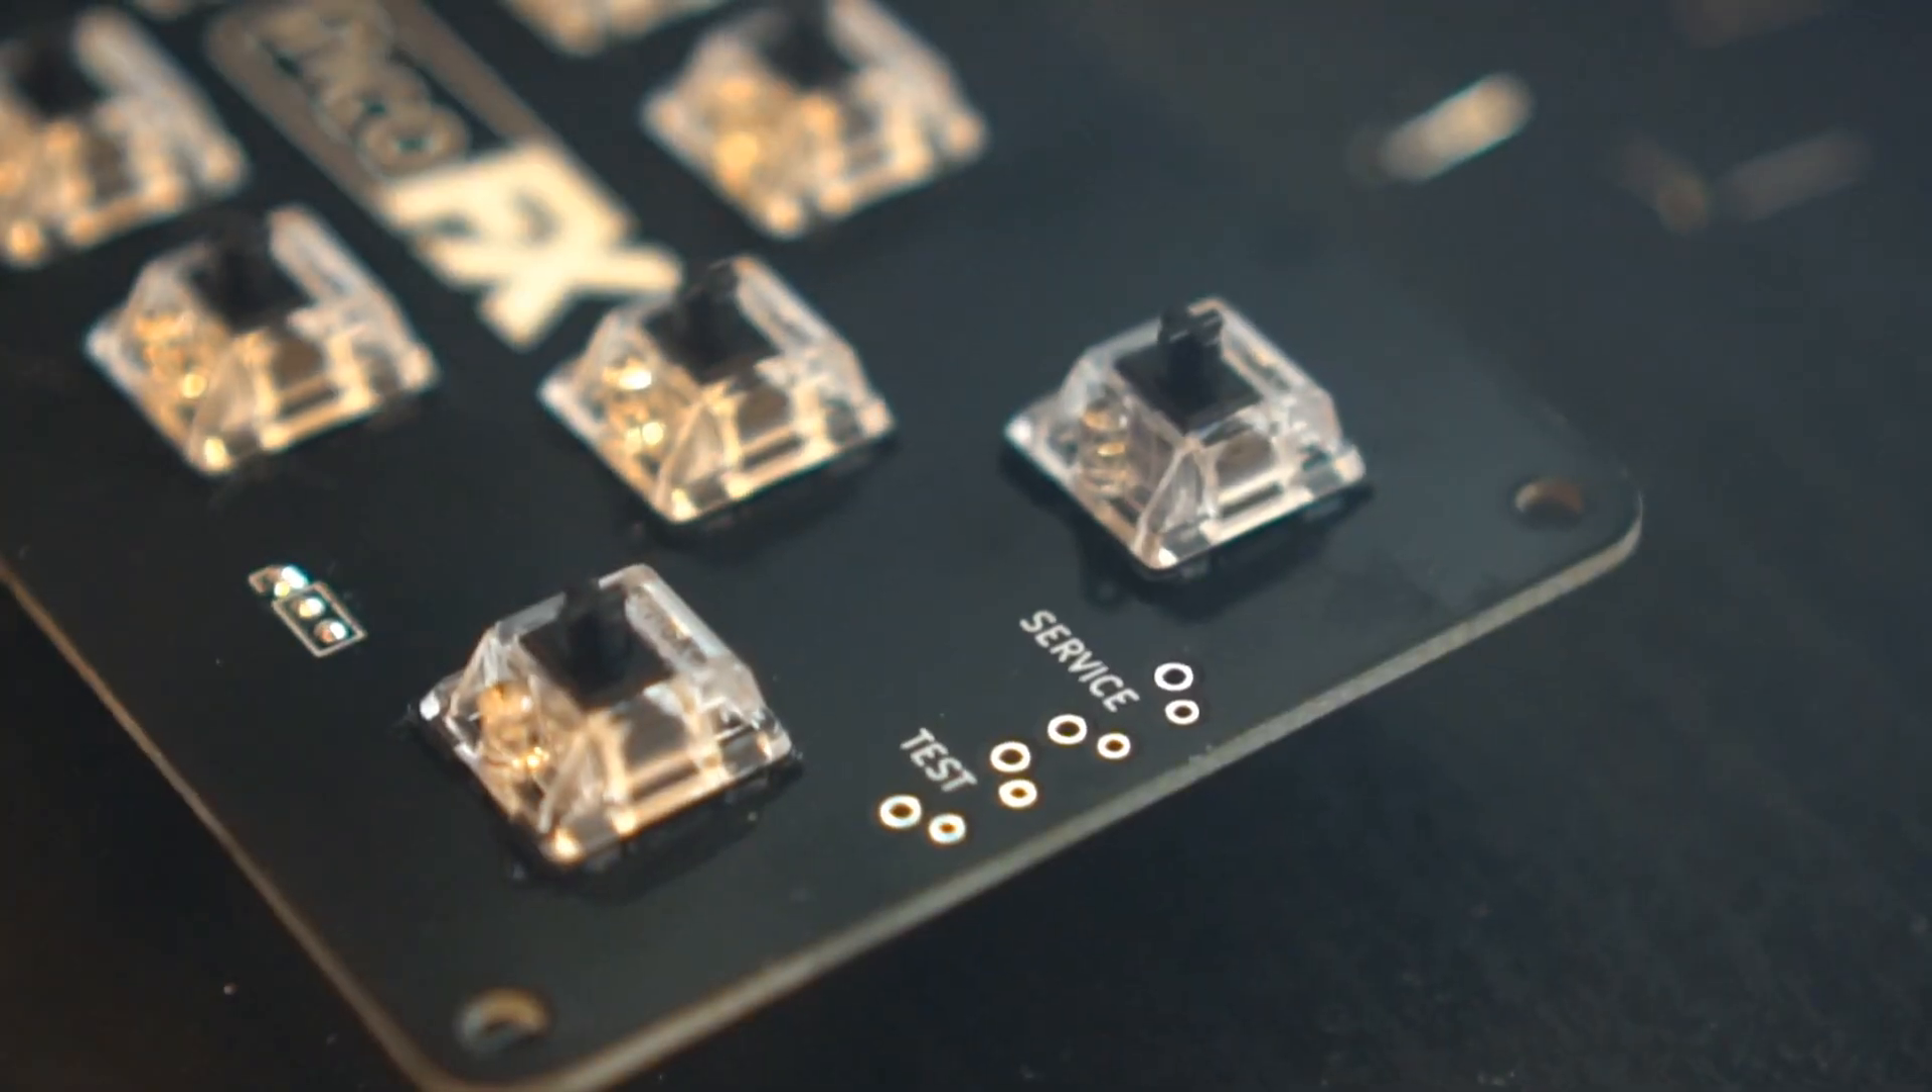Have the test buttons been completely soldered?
No.